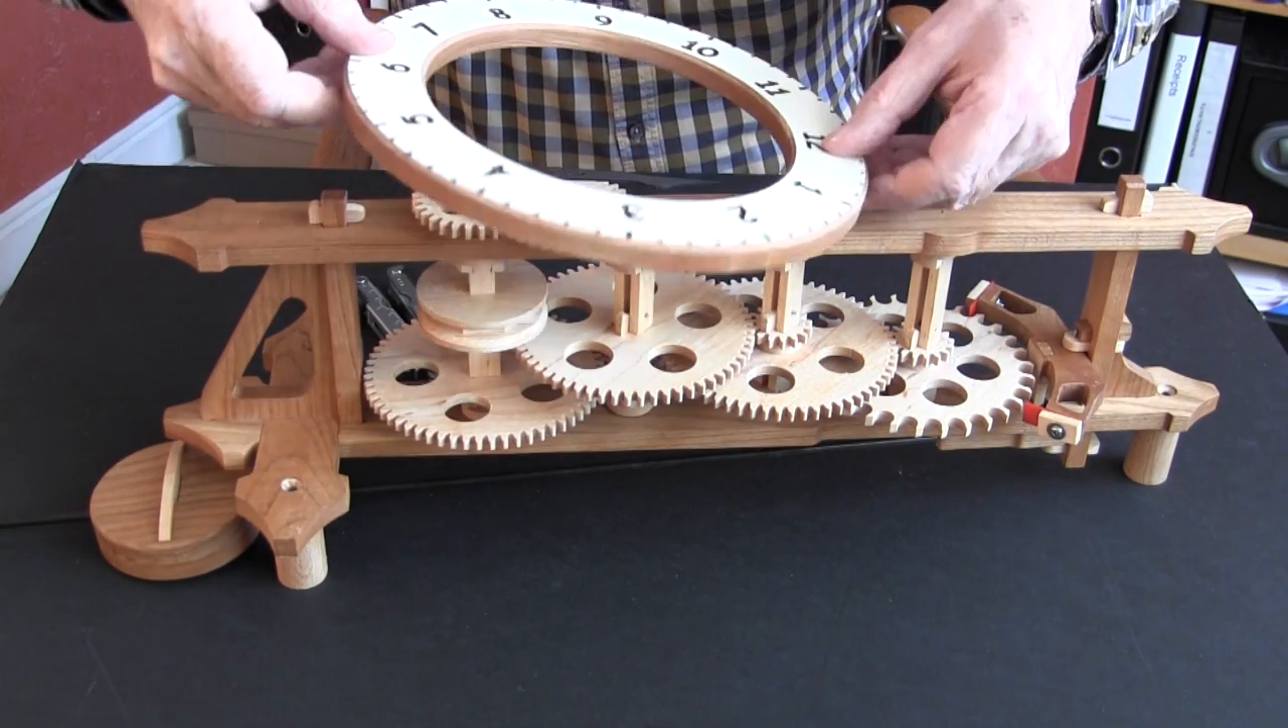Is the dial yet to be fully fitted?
Yes.